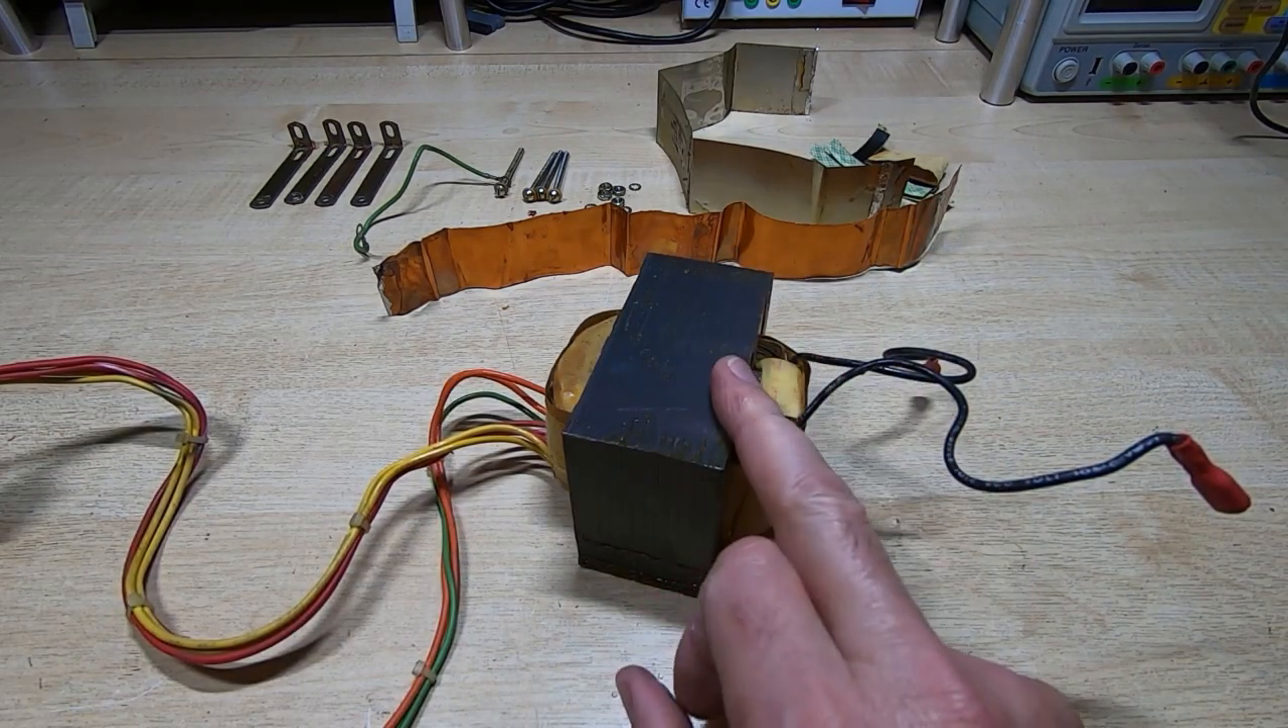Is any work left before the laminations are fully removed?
Yes.